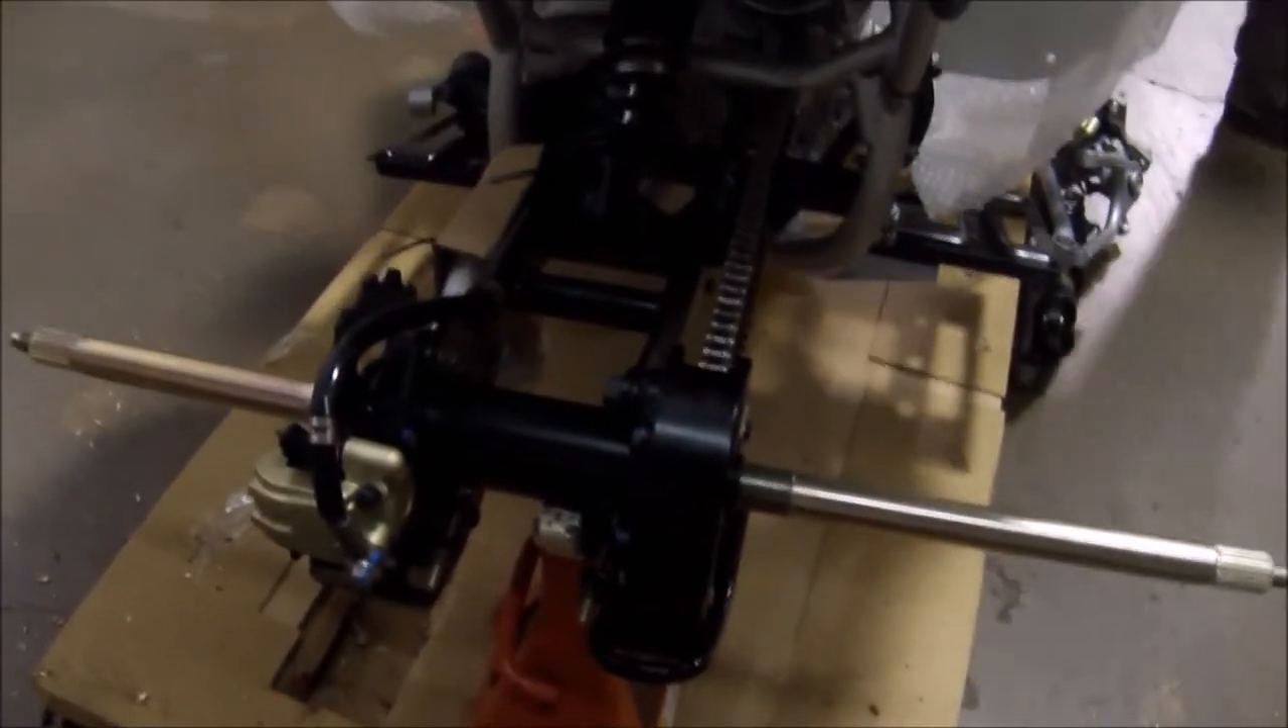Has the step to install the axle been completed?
Yes.